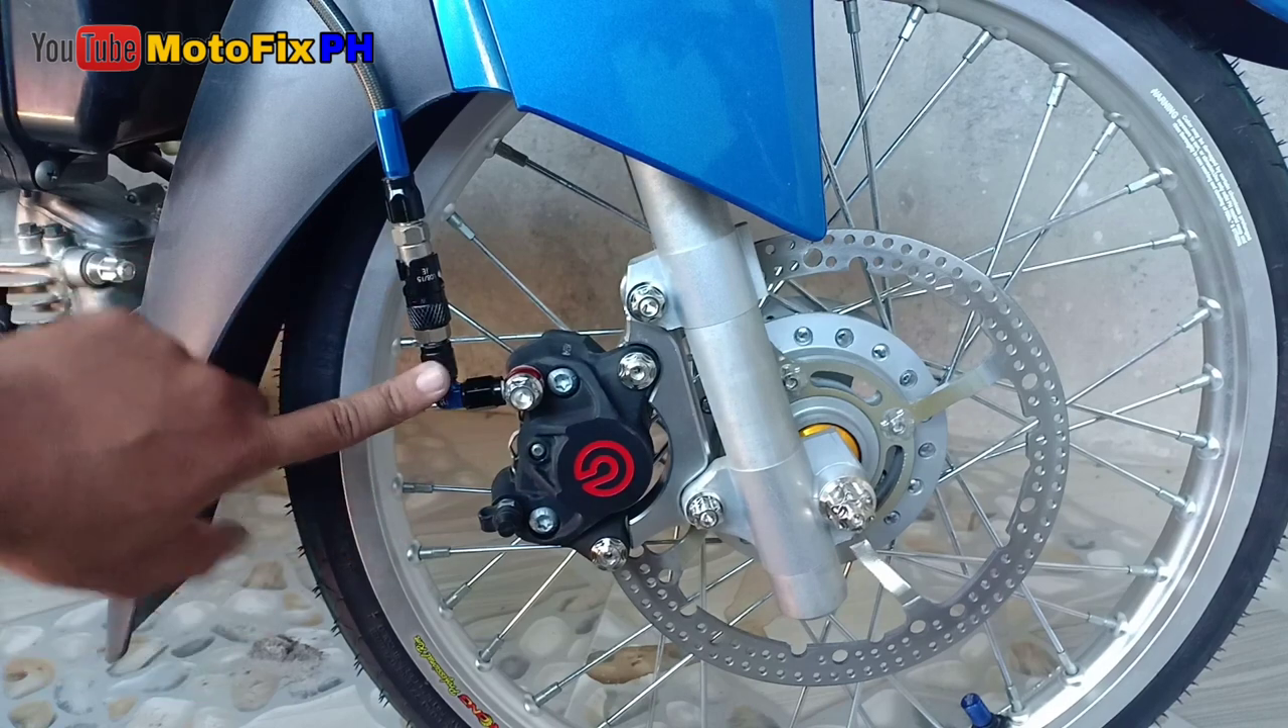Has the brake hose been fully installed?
Yes.